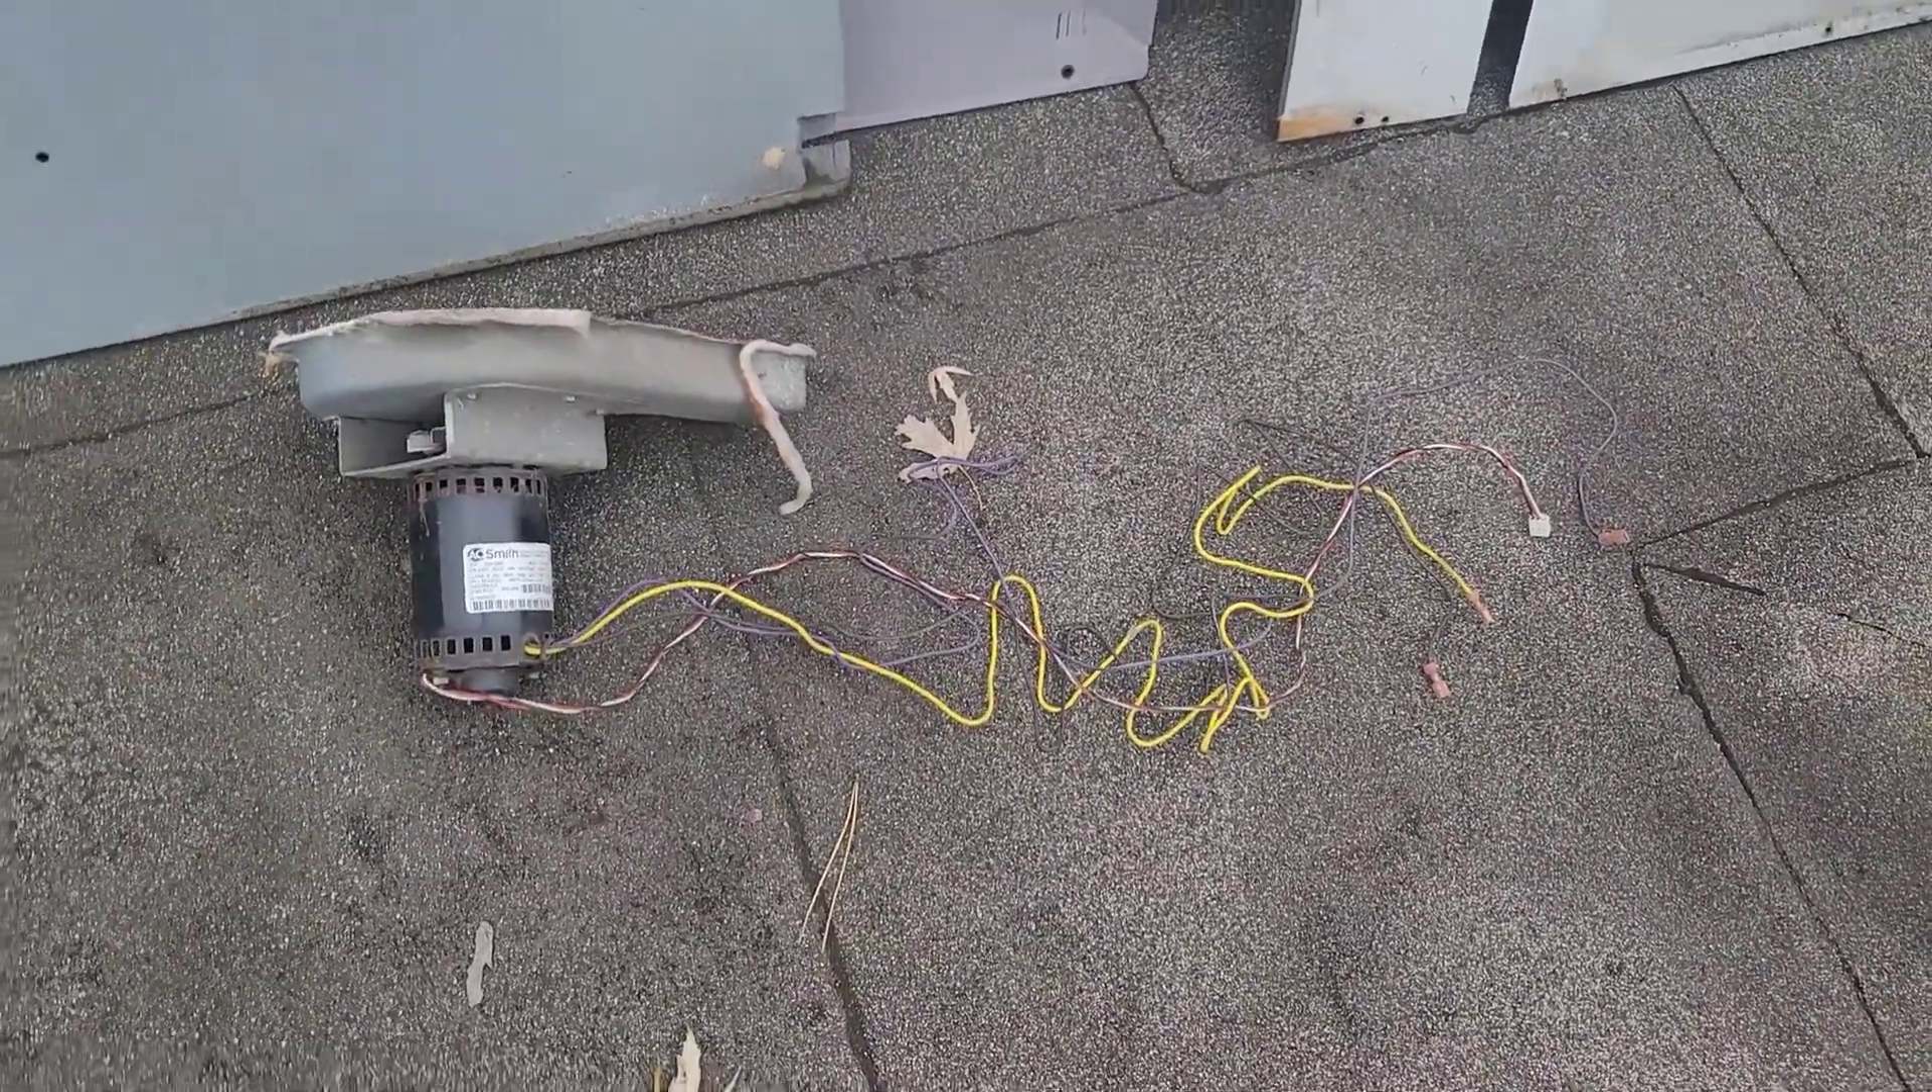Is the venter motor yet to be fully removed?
No.